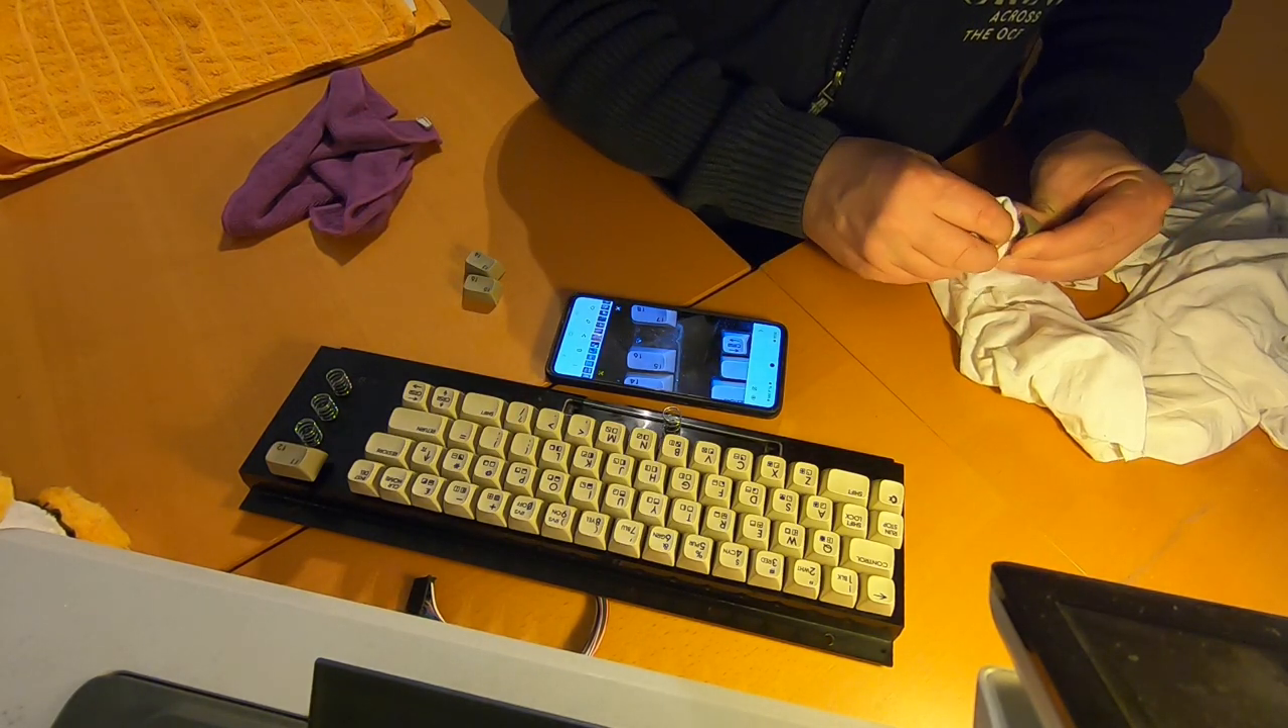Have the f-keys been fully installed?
No.